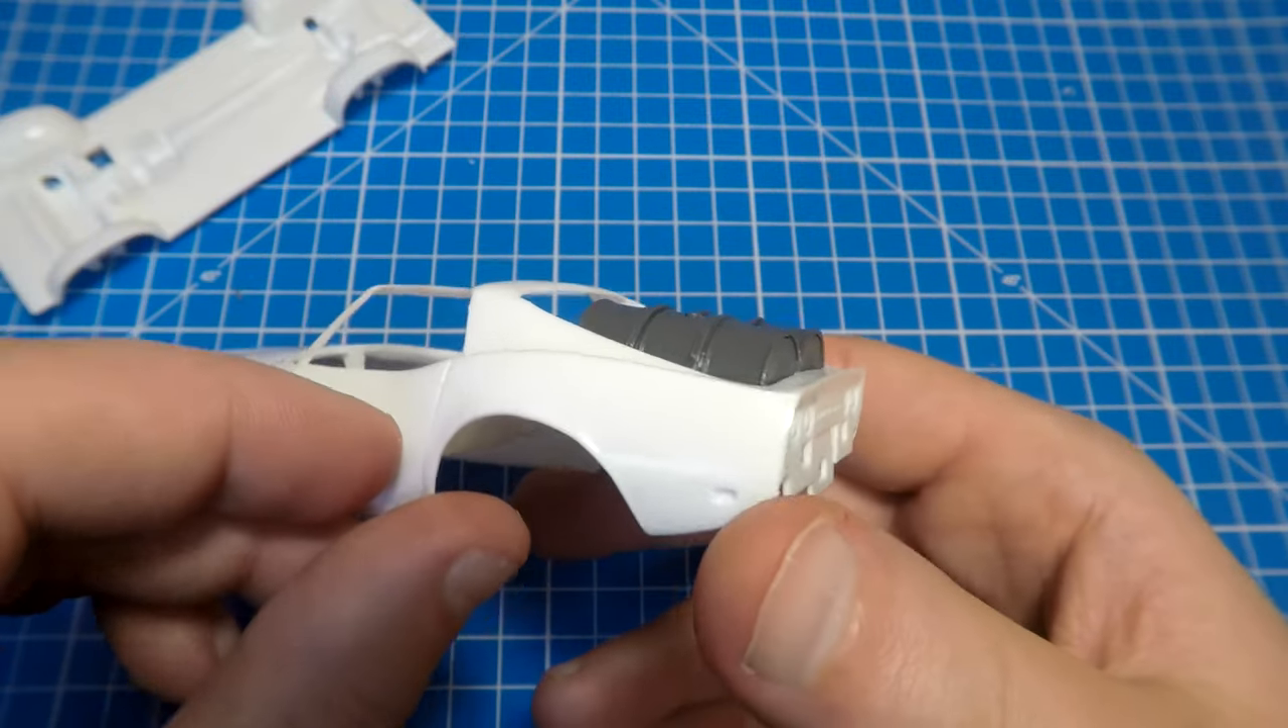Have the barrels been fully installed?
Yes.